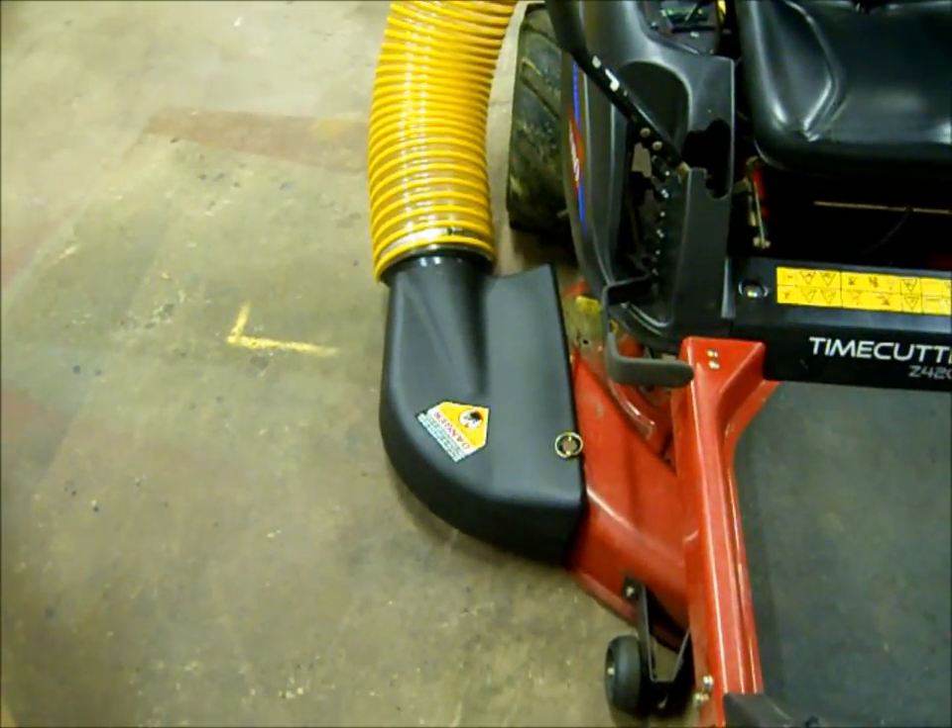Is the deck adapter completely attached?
Yes.